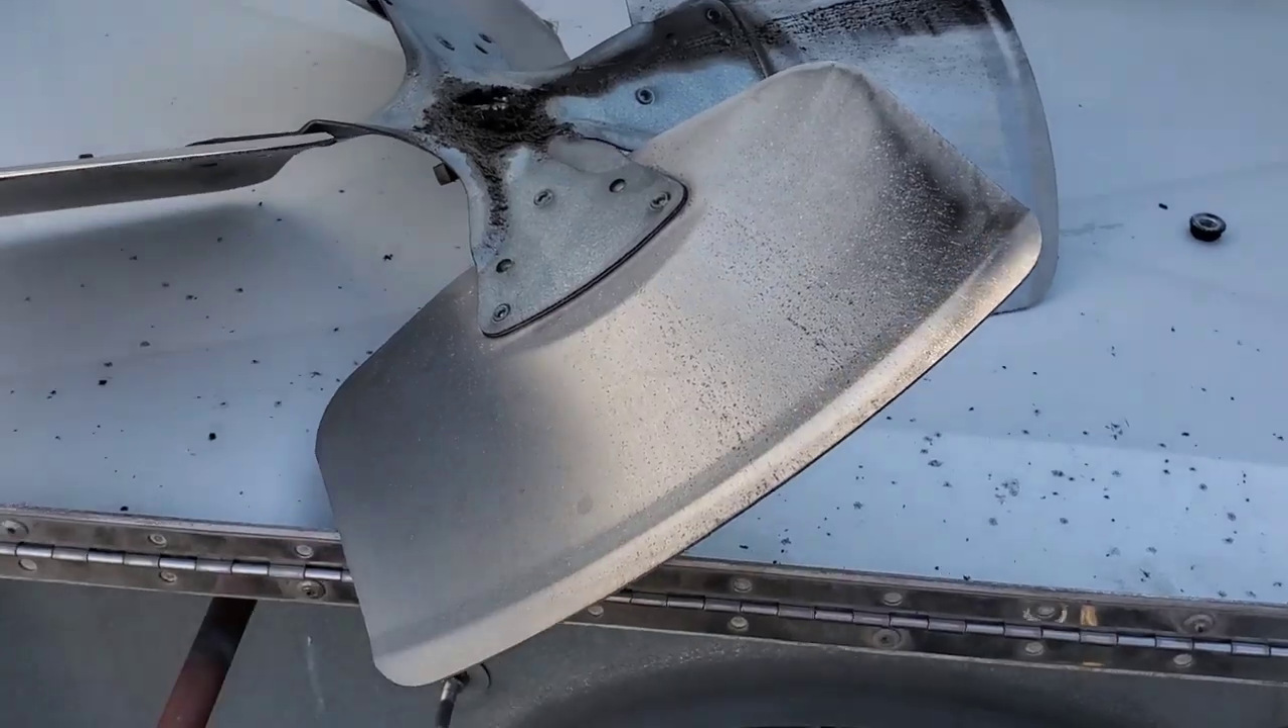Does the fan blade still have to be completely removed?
No.